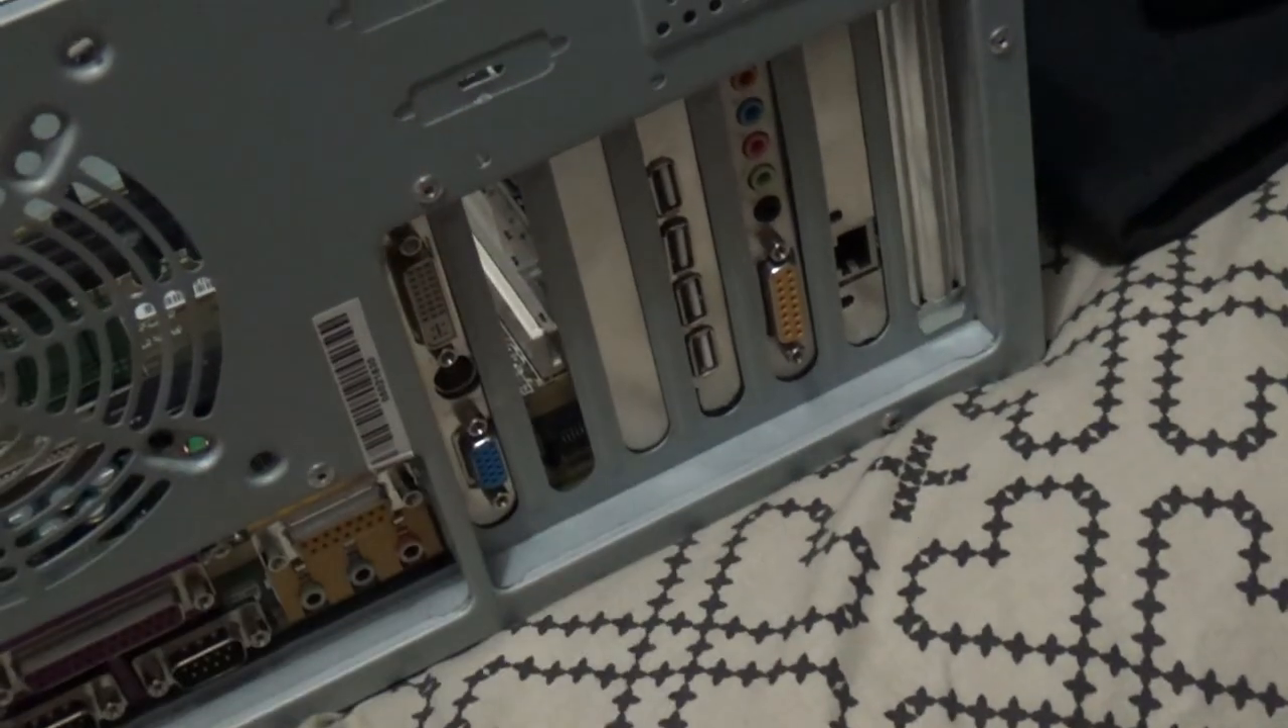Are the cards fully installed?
Yes.